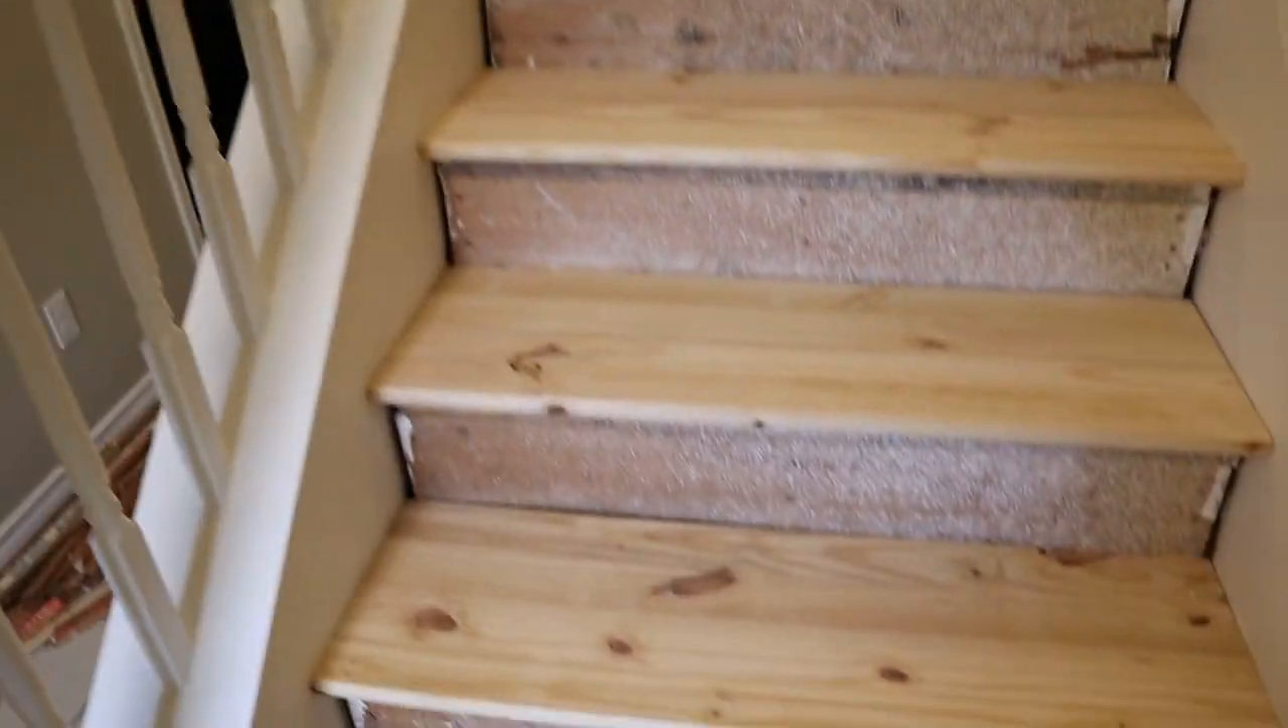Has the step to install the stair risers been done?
No.